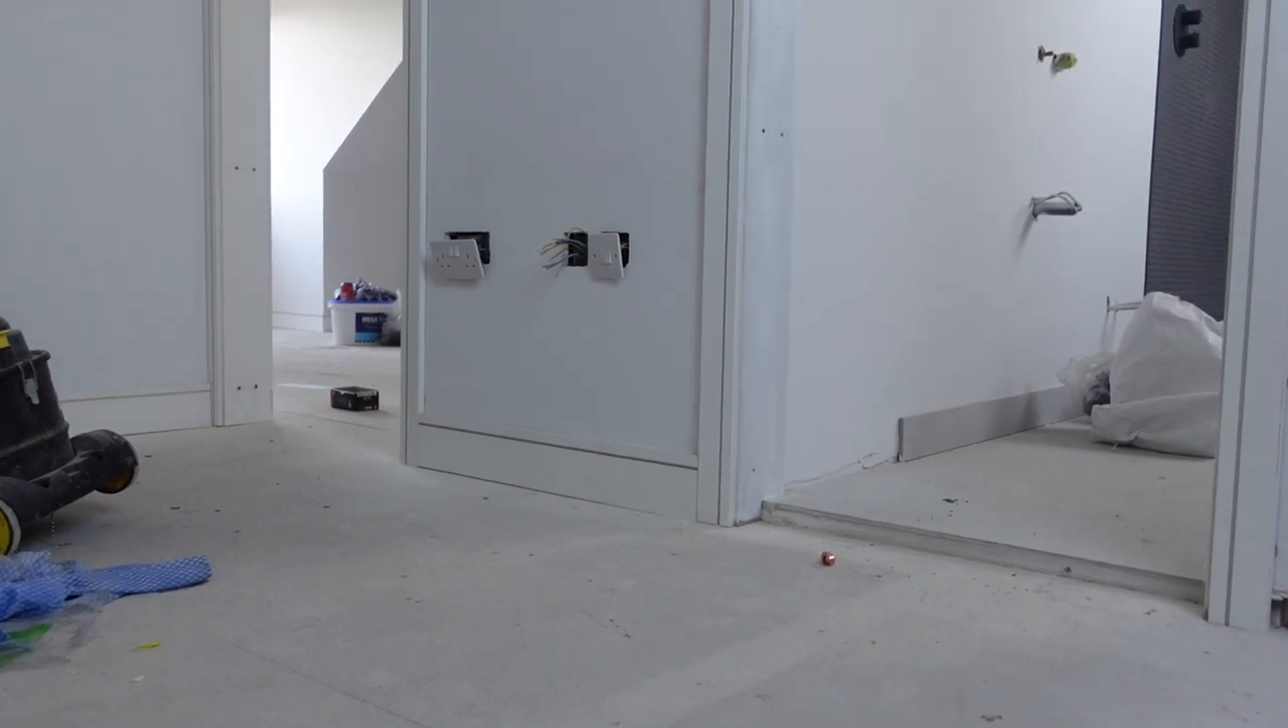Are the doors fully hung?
No.